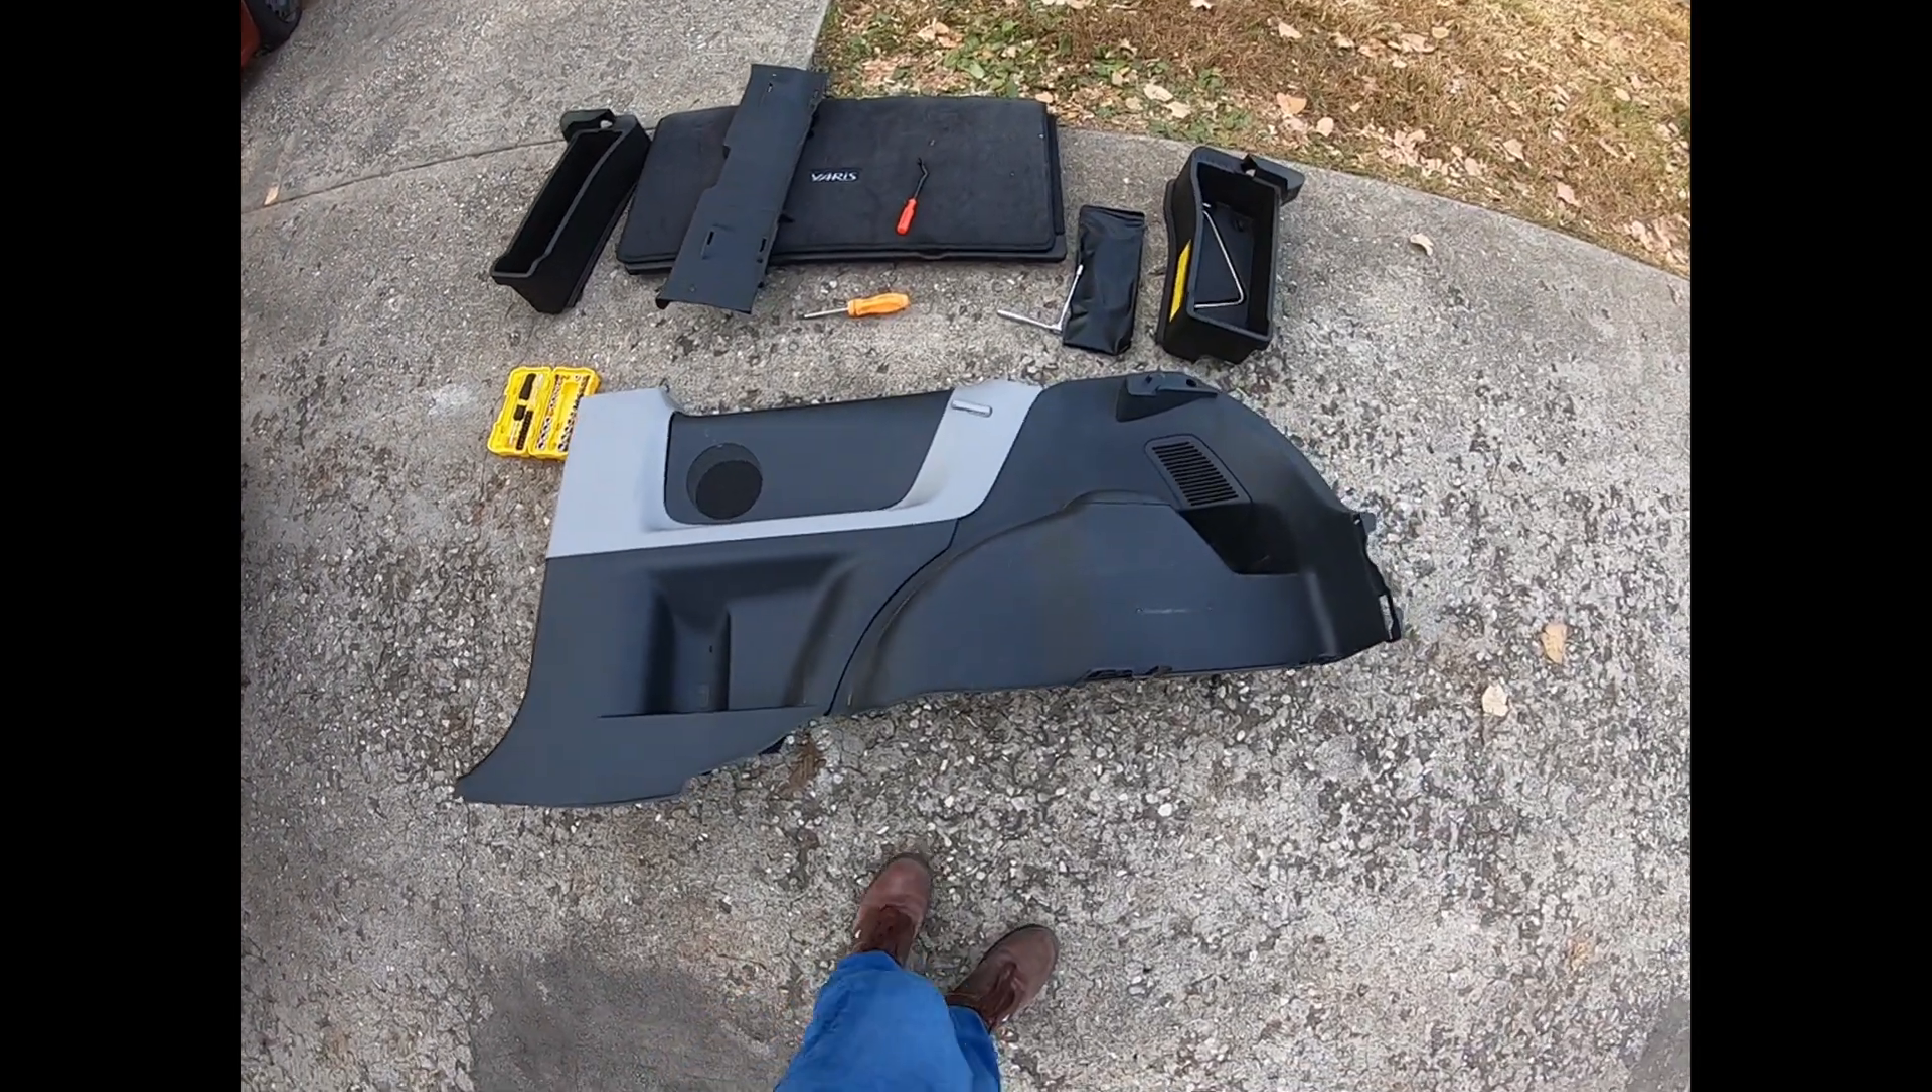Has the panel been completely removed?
Yes.